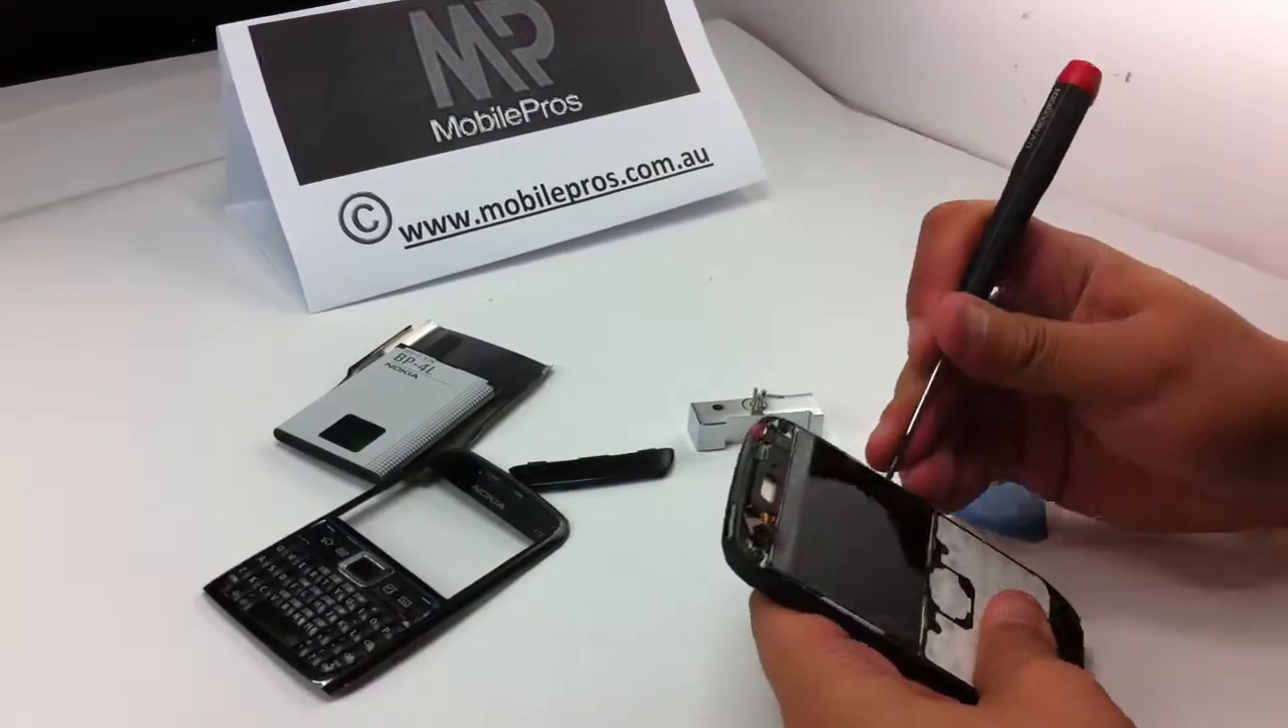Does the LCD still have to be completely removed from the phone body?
Yes.